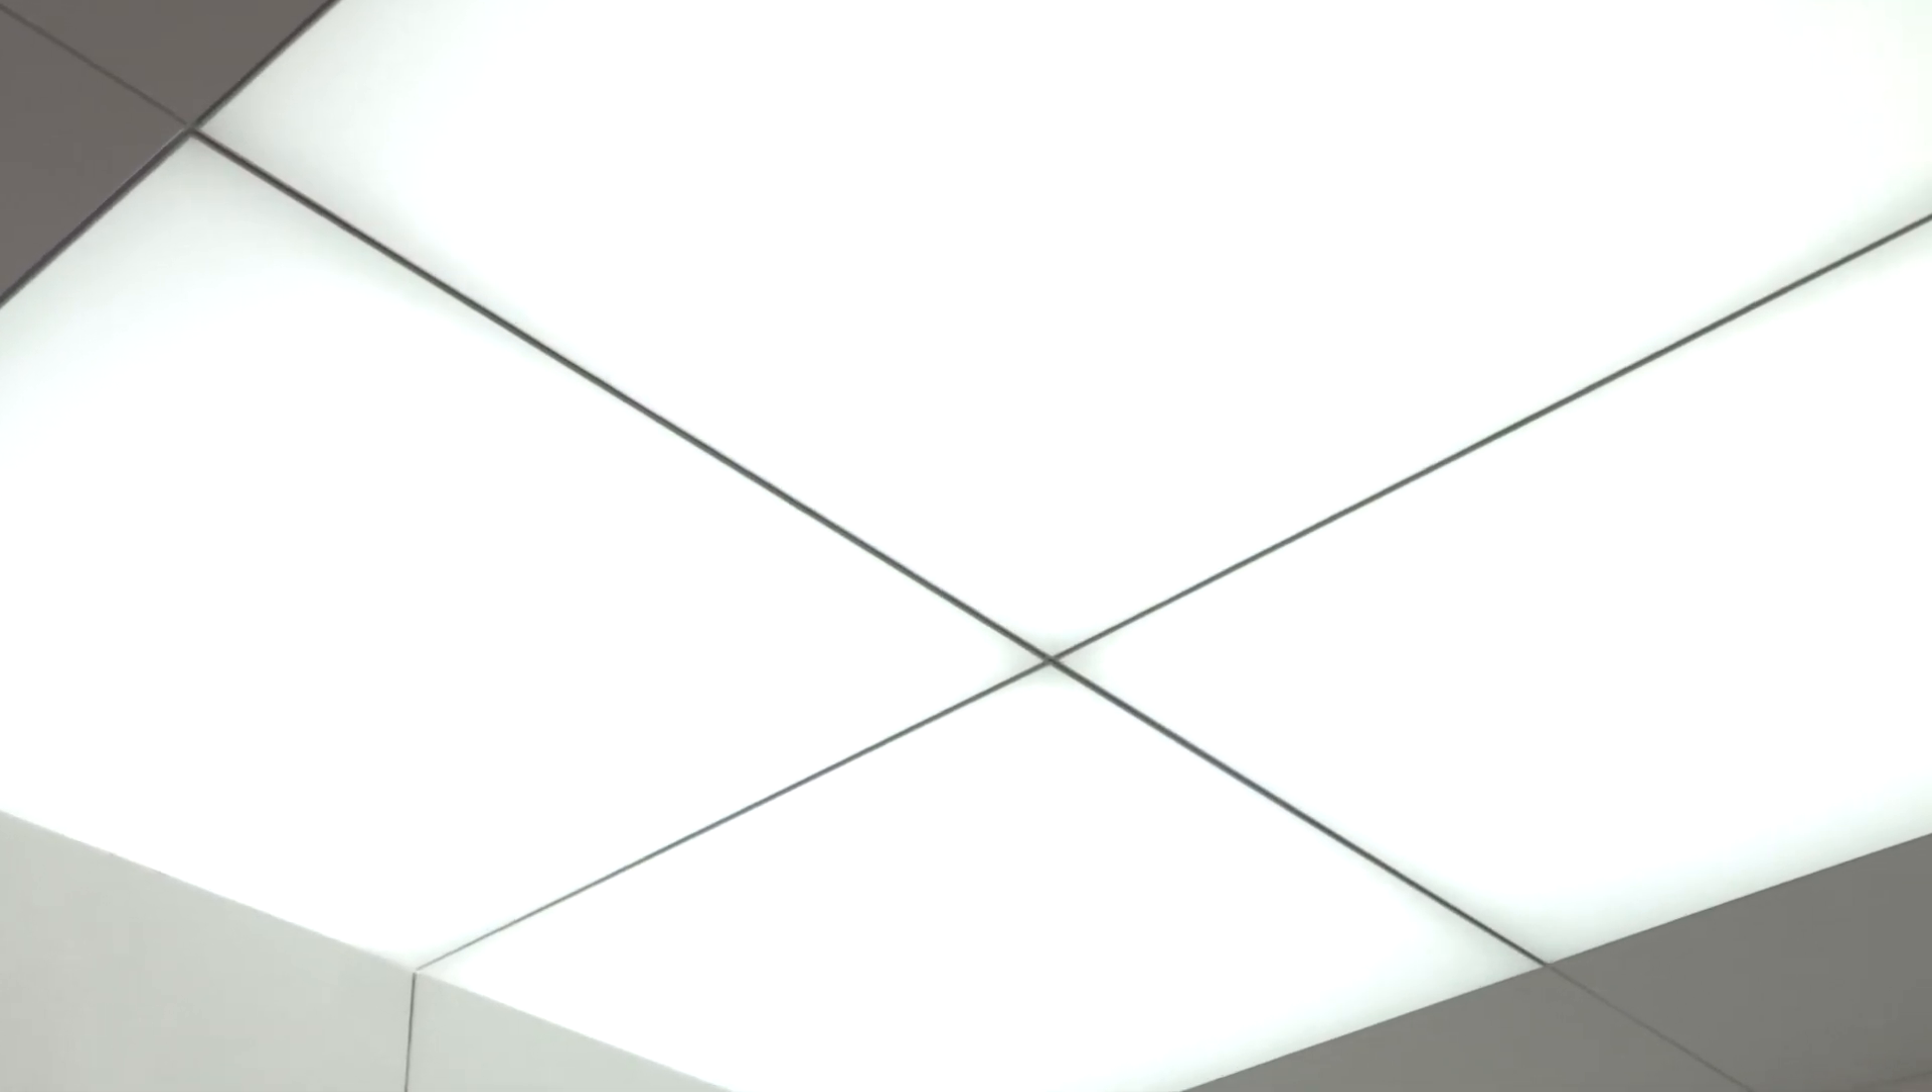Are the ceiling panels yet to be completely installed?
No.